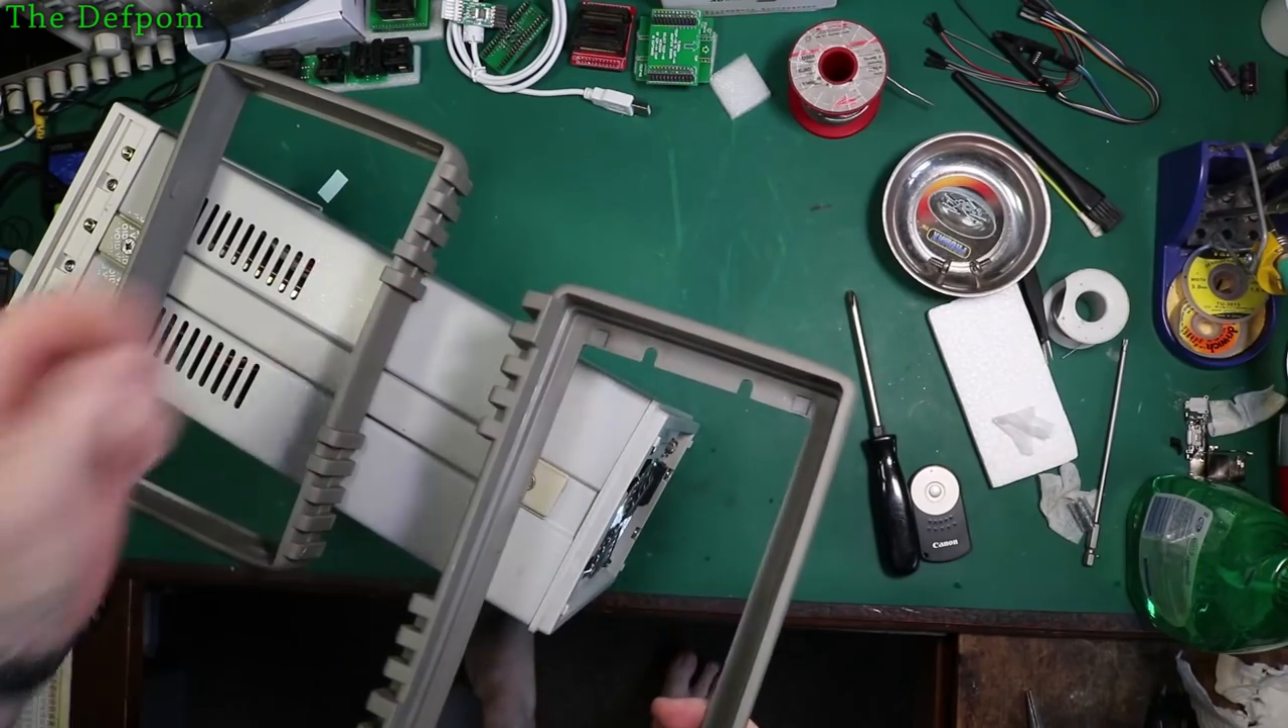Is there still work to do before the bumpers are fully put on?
Yes.